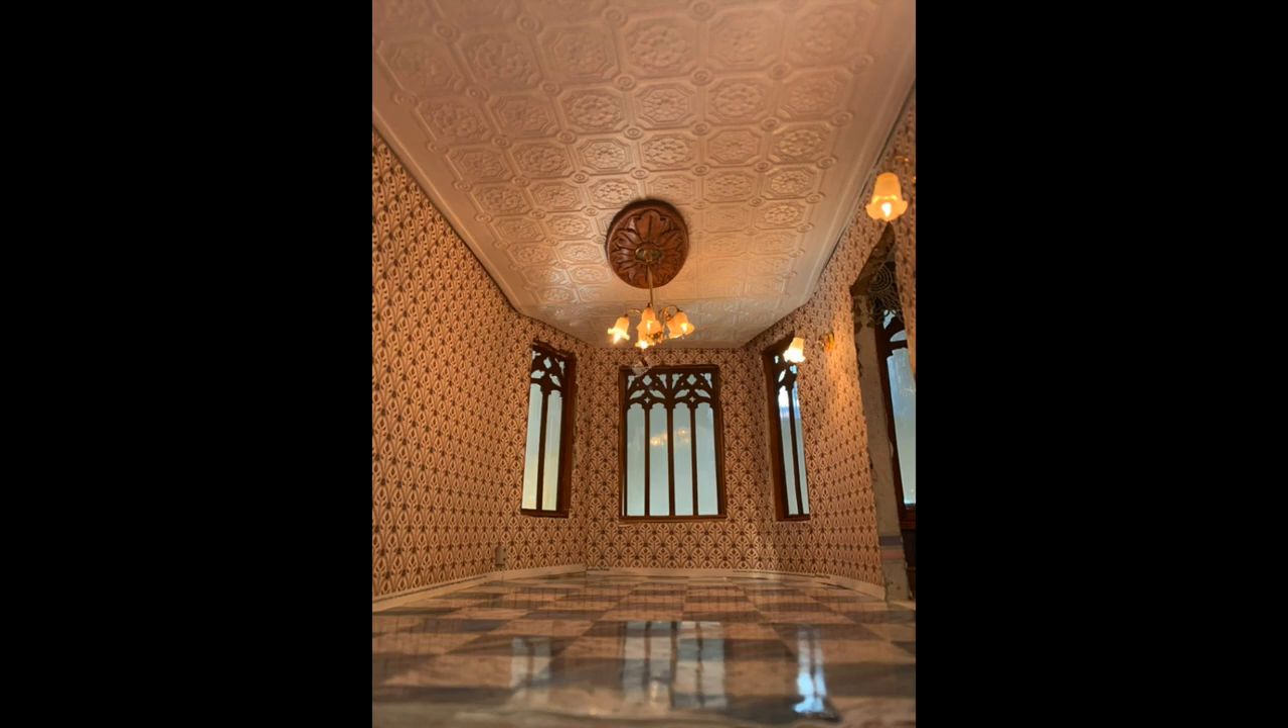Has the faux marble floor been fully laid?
Yes.